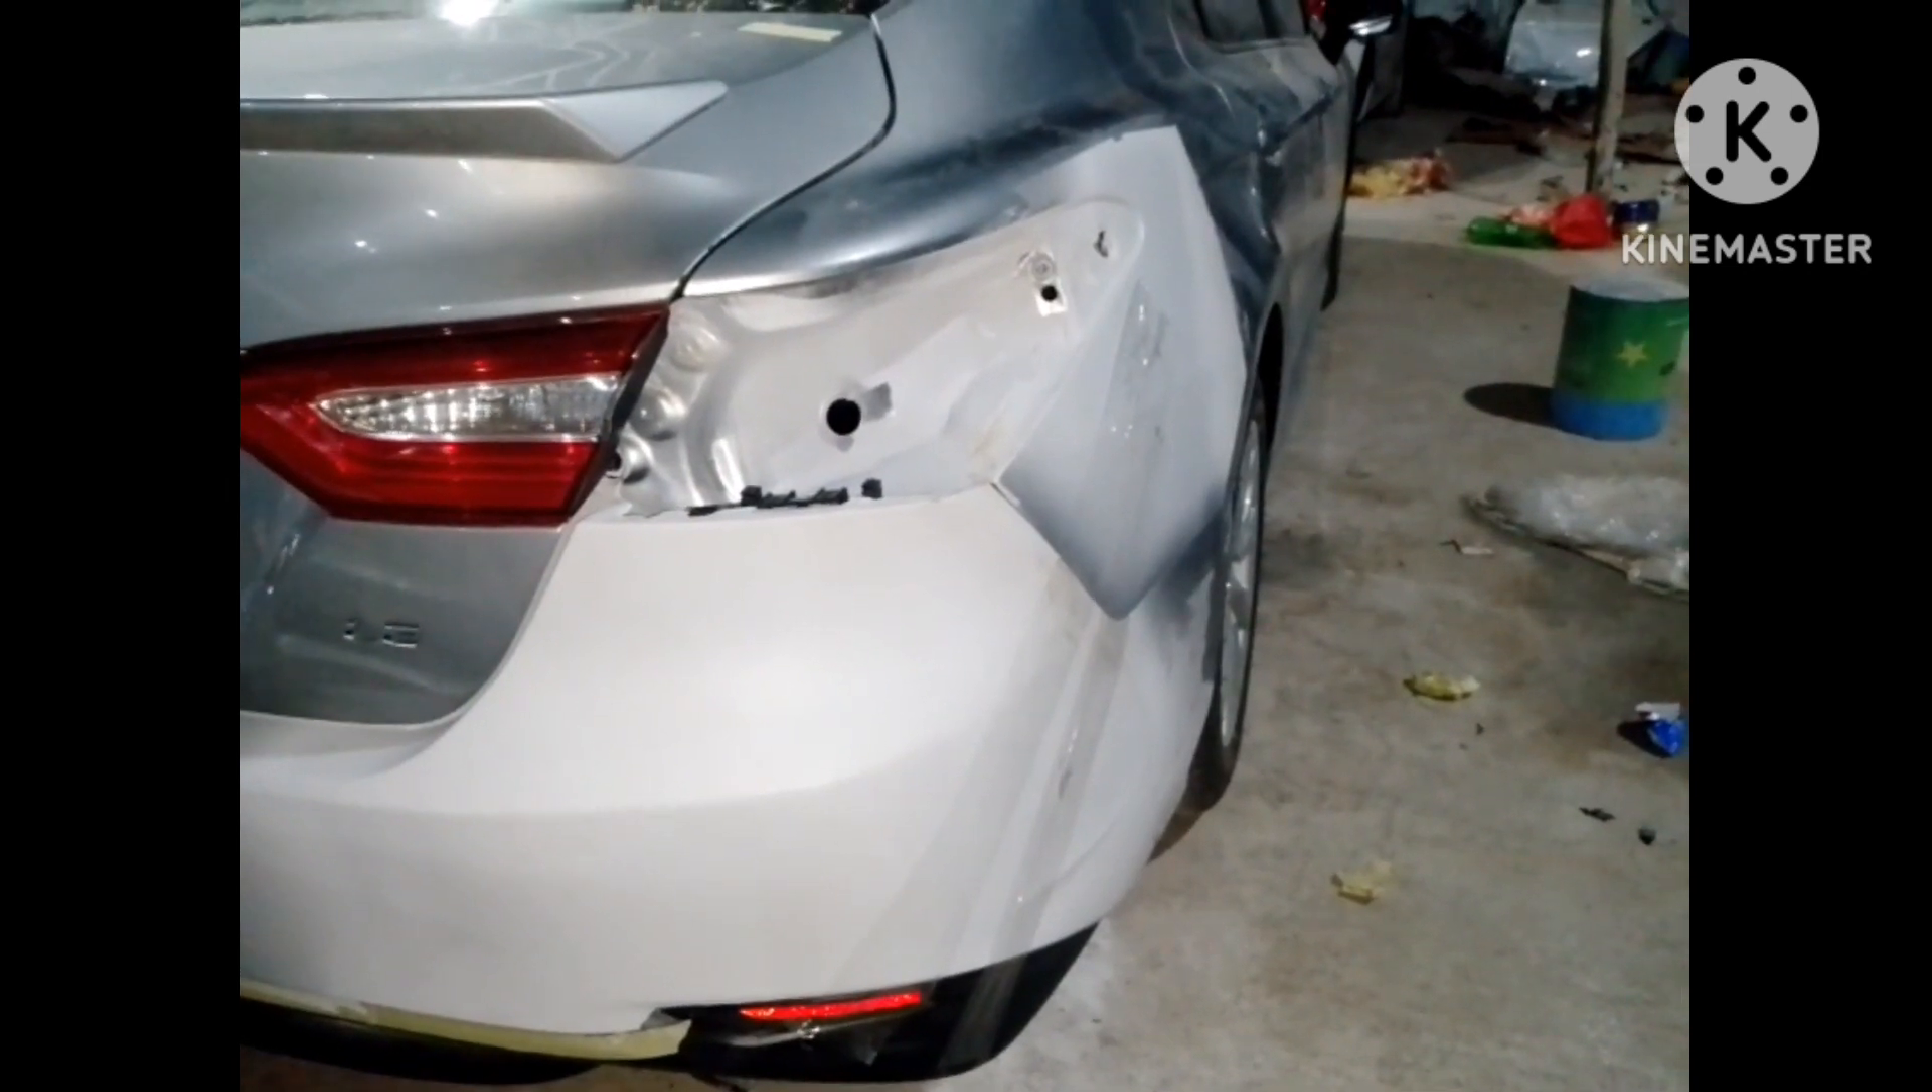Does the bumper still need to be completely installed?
No.